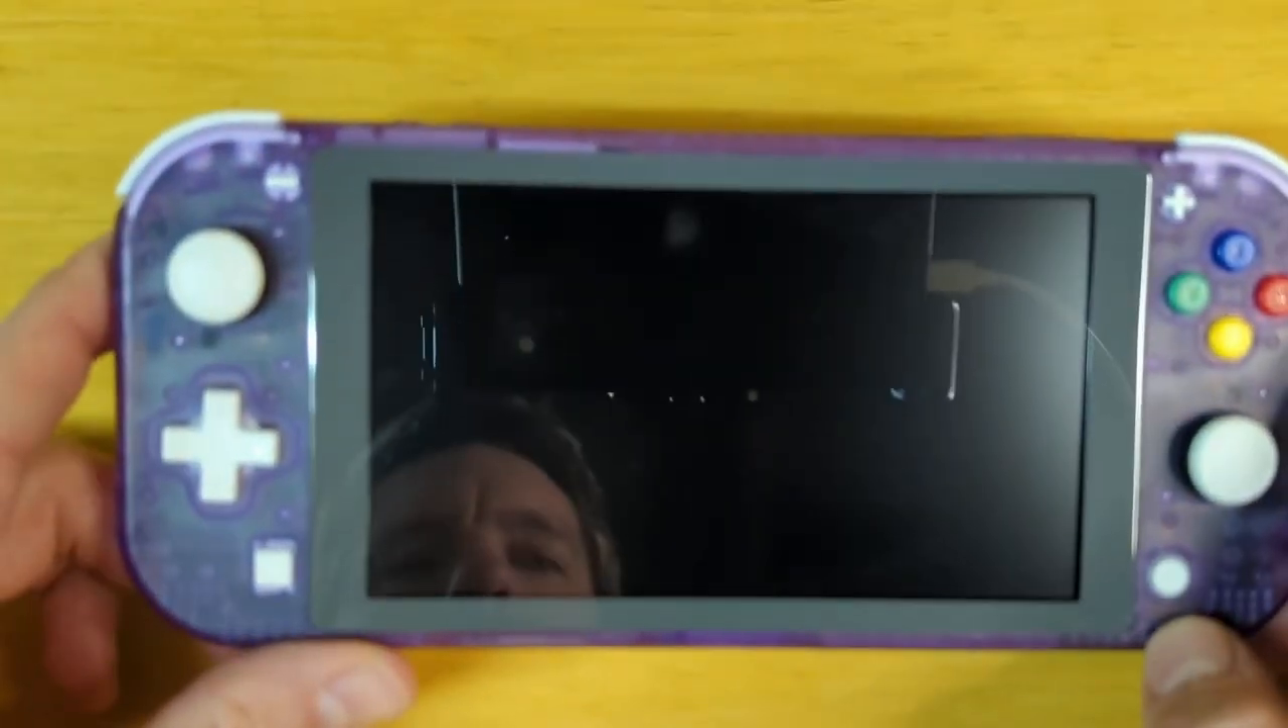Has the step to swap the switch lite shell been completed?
Yes.